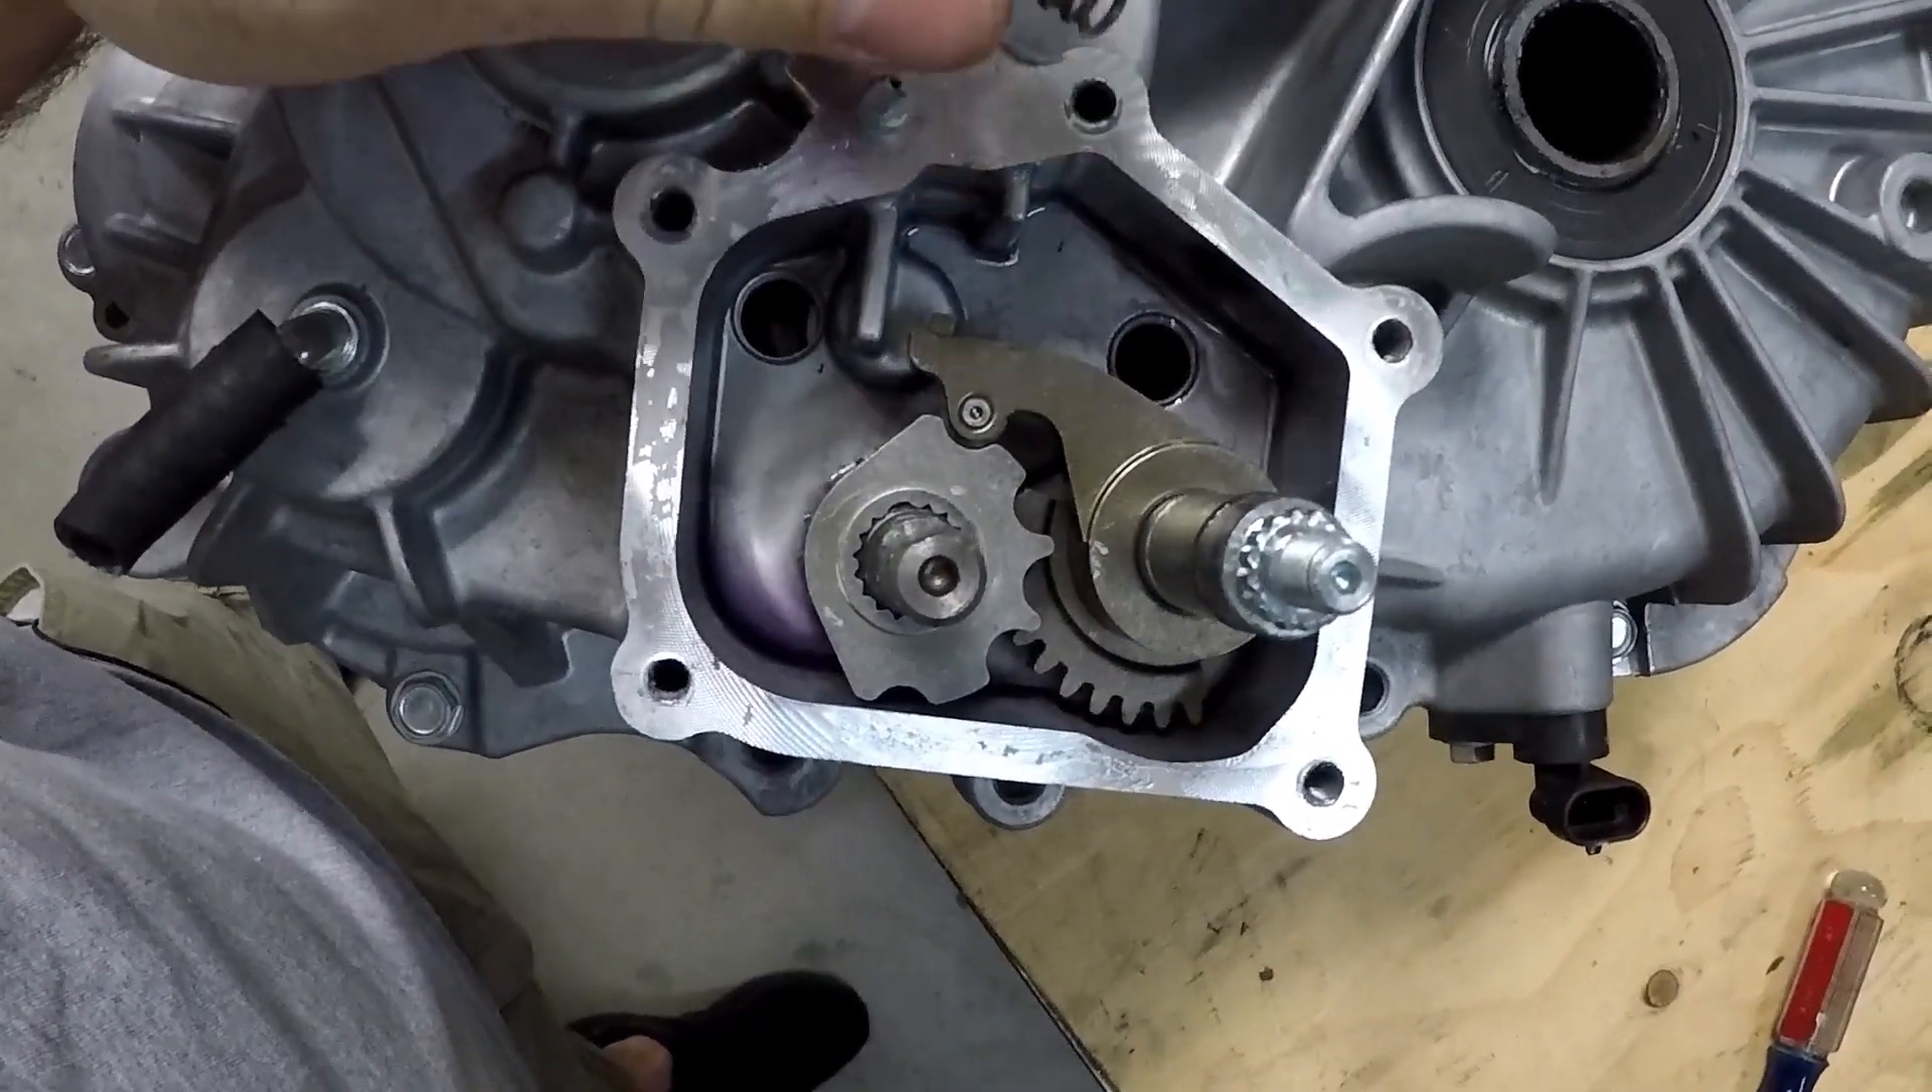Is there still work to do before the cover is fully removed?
No.